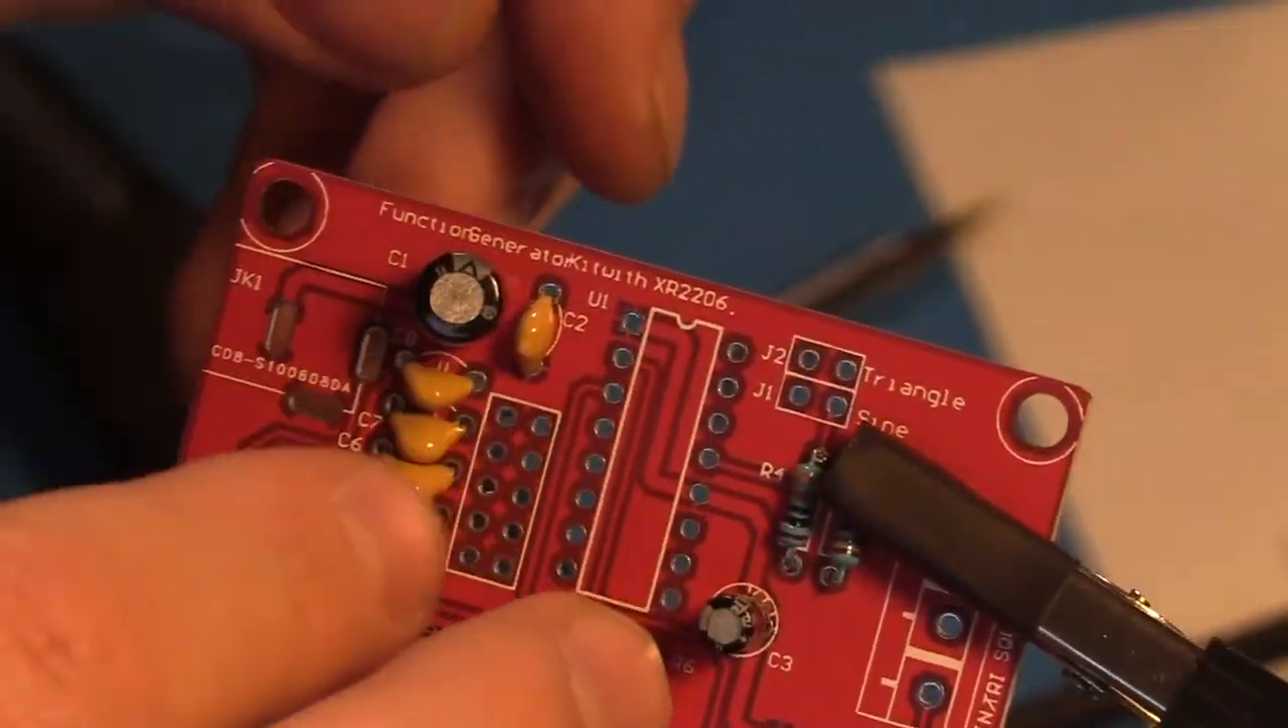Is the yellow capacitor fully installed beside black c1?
Yes.